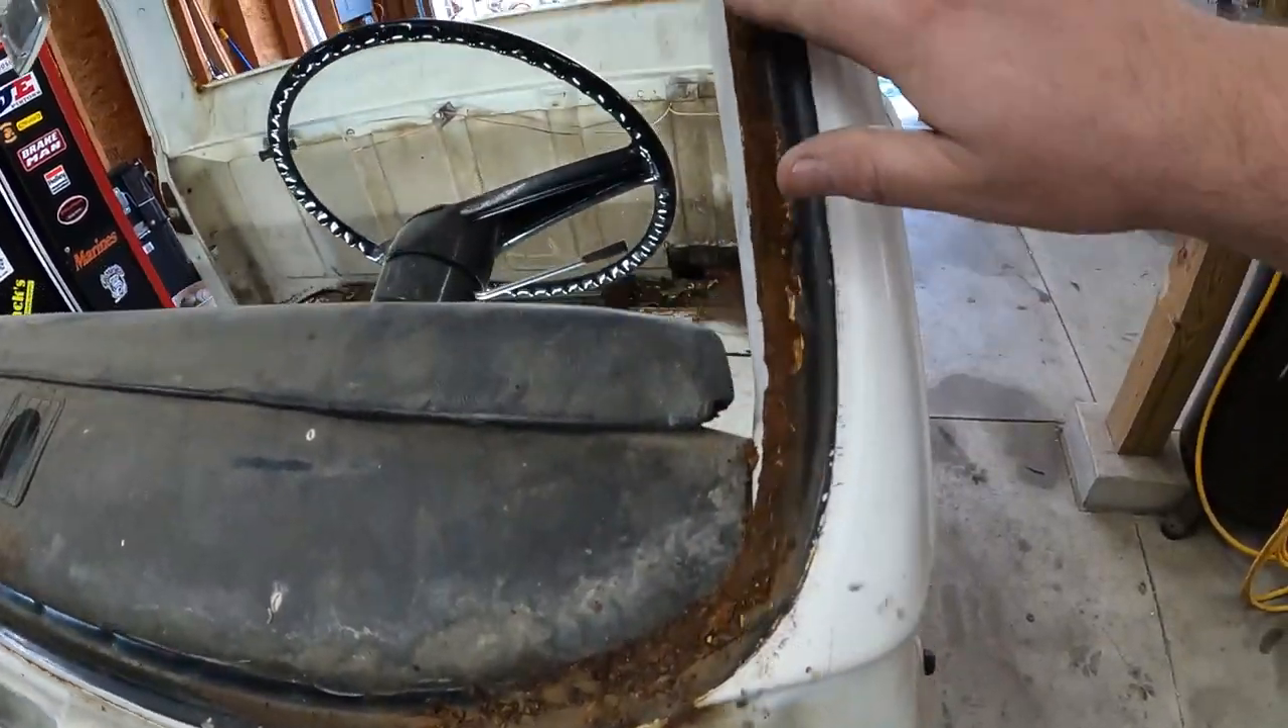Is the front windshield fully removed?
Yes.